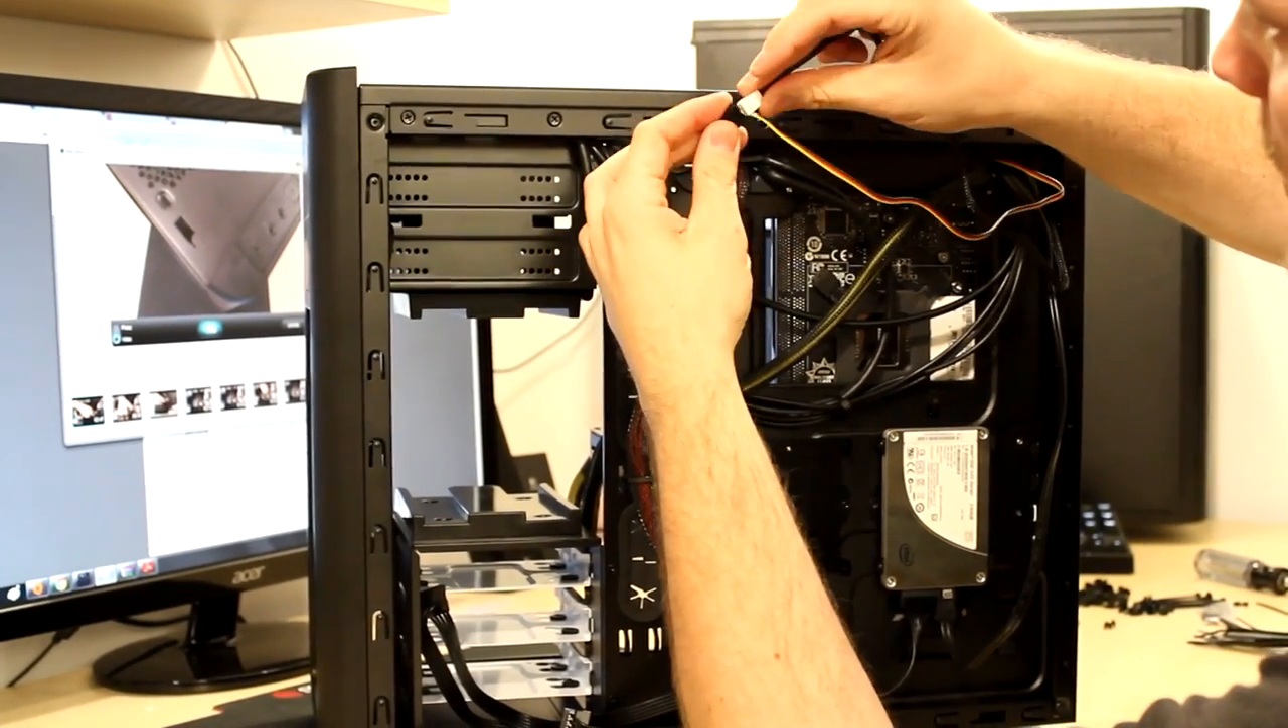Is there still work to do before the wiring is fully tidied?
Yes.